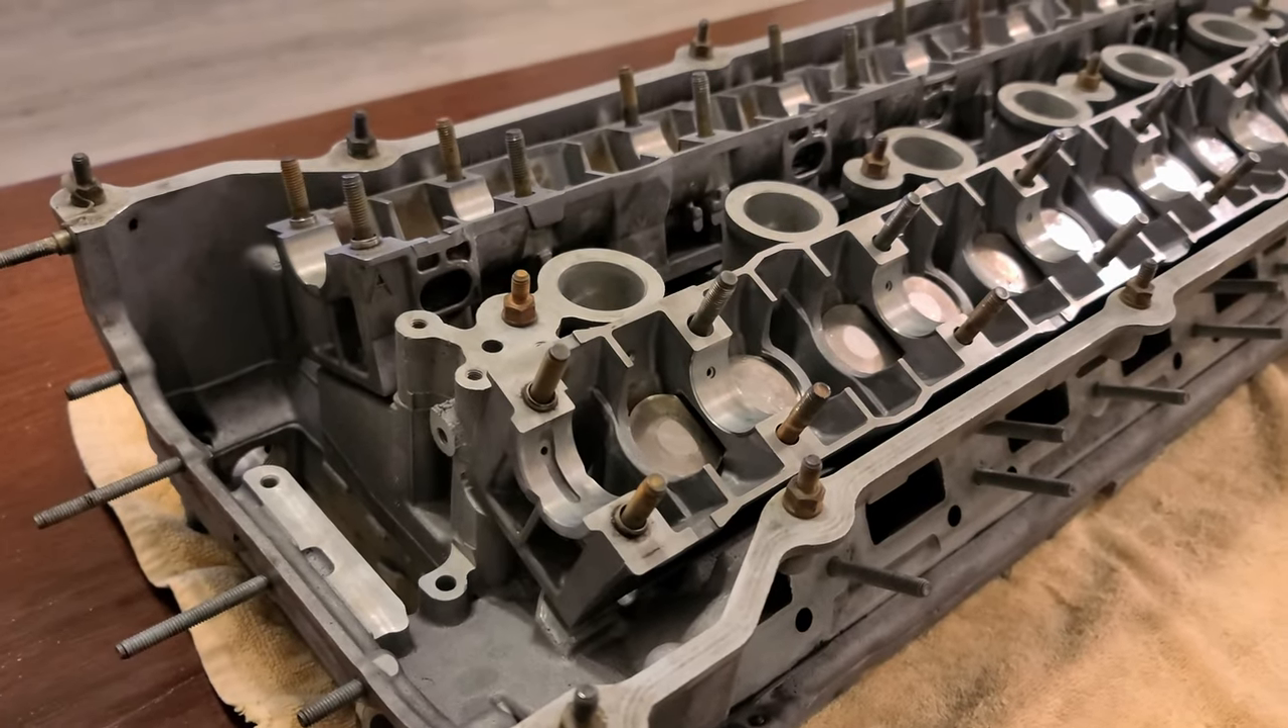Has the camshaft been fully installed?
No.